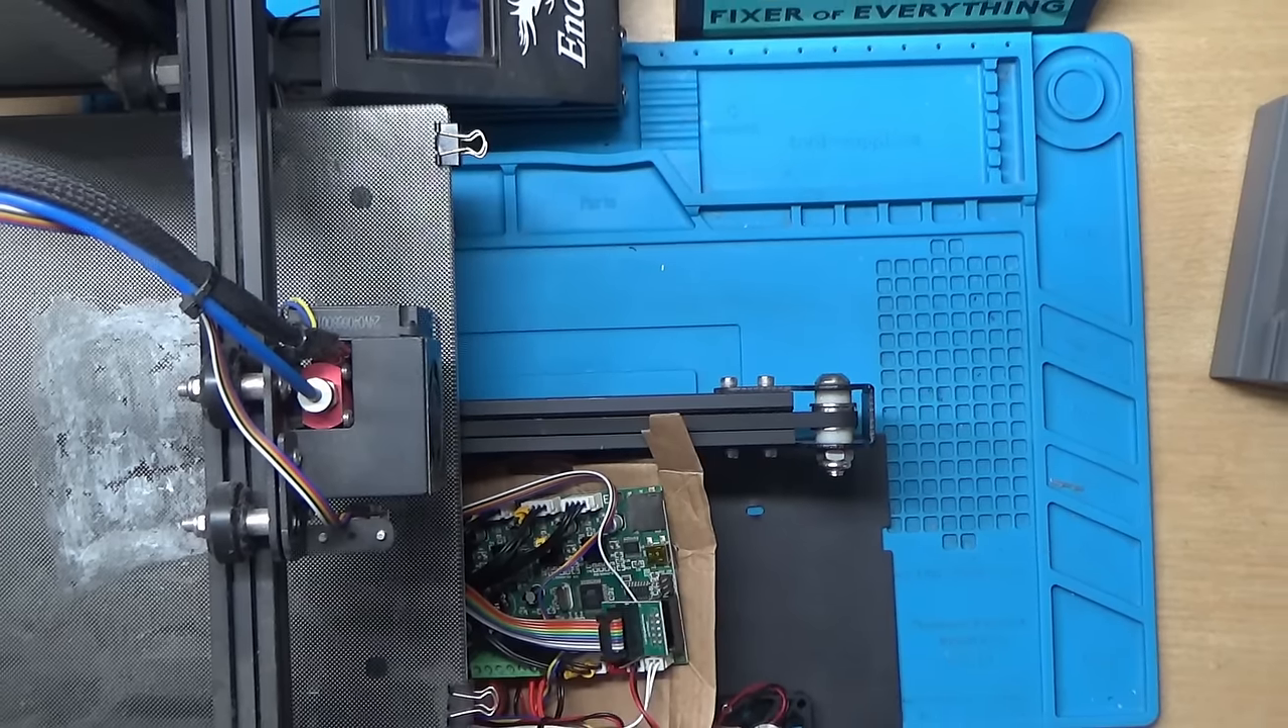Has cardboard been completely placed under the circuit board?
Yes.